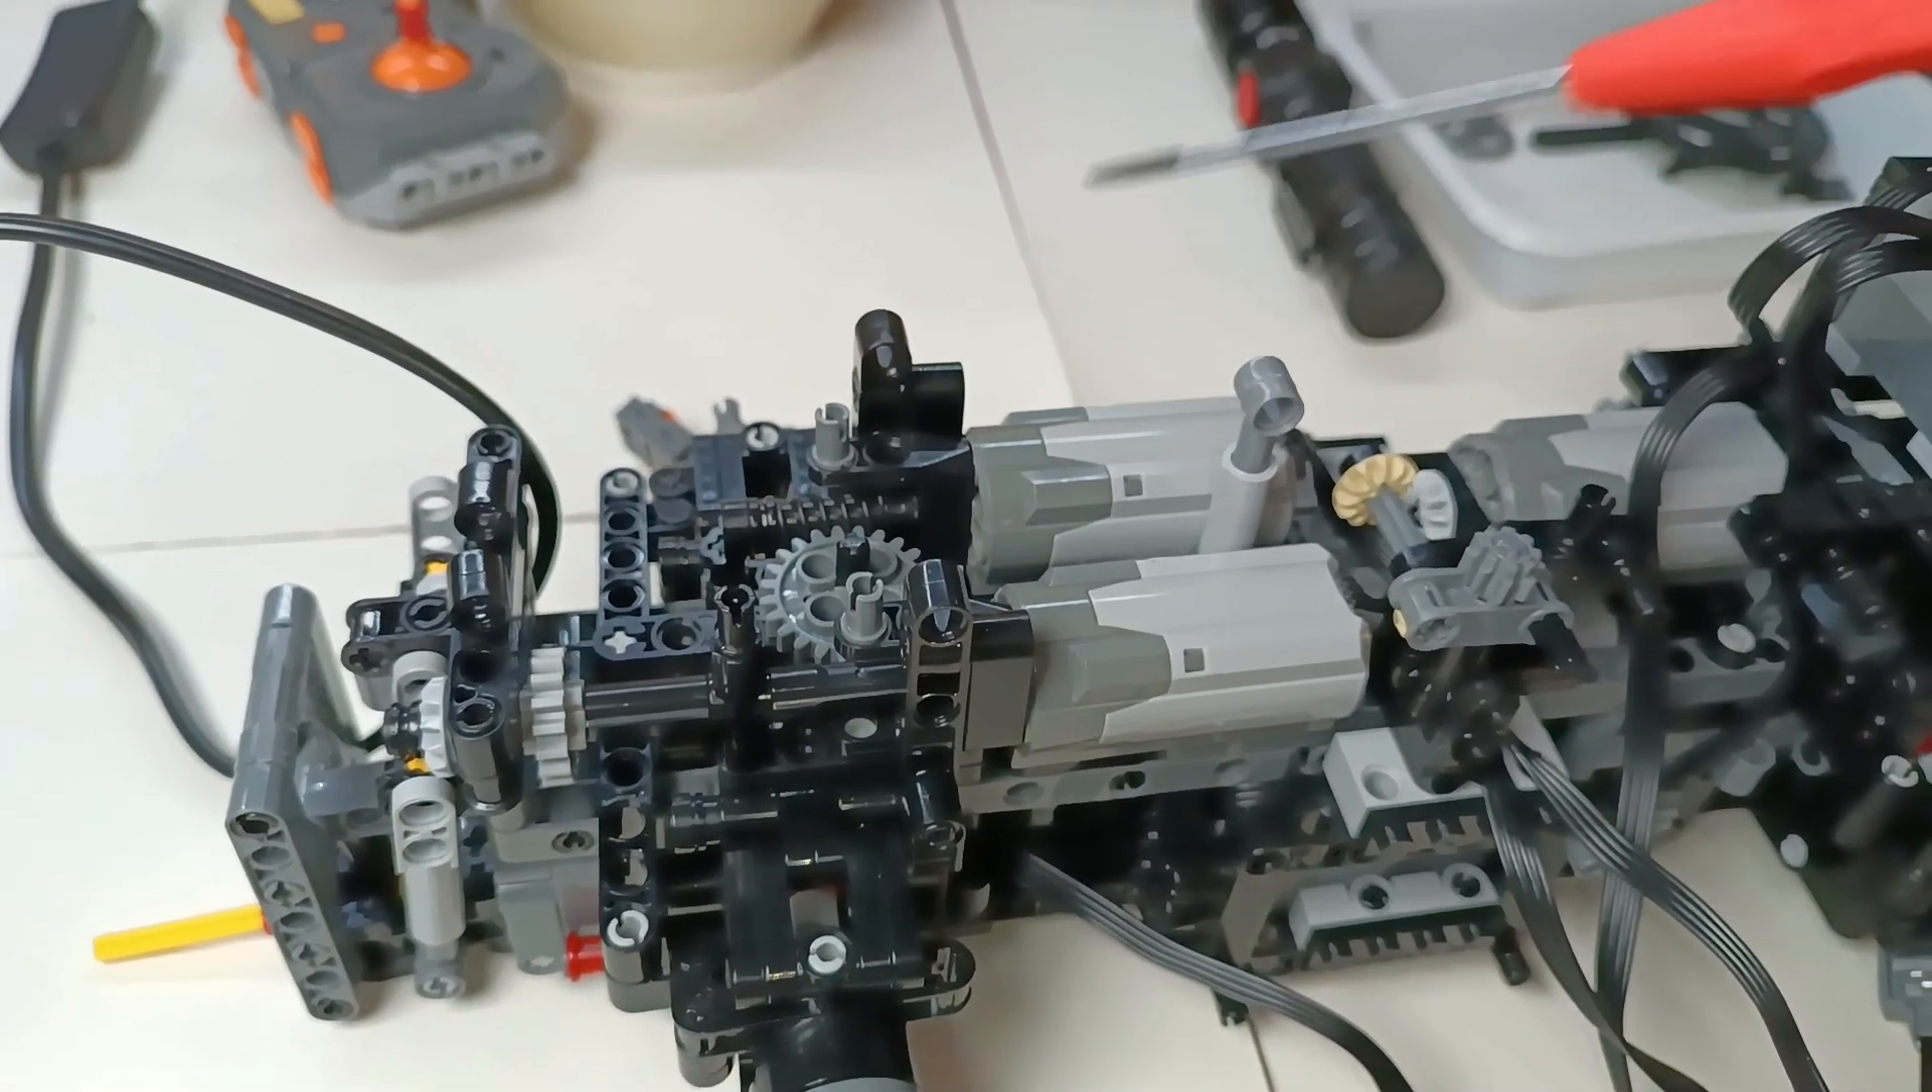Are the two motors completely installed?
Yes.